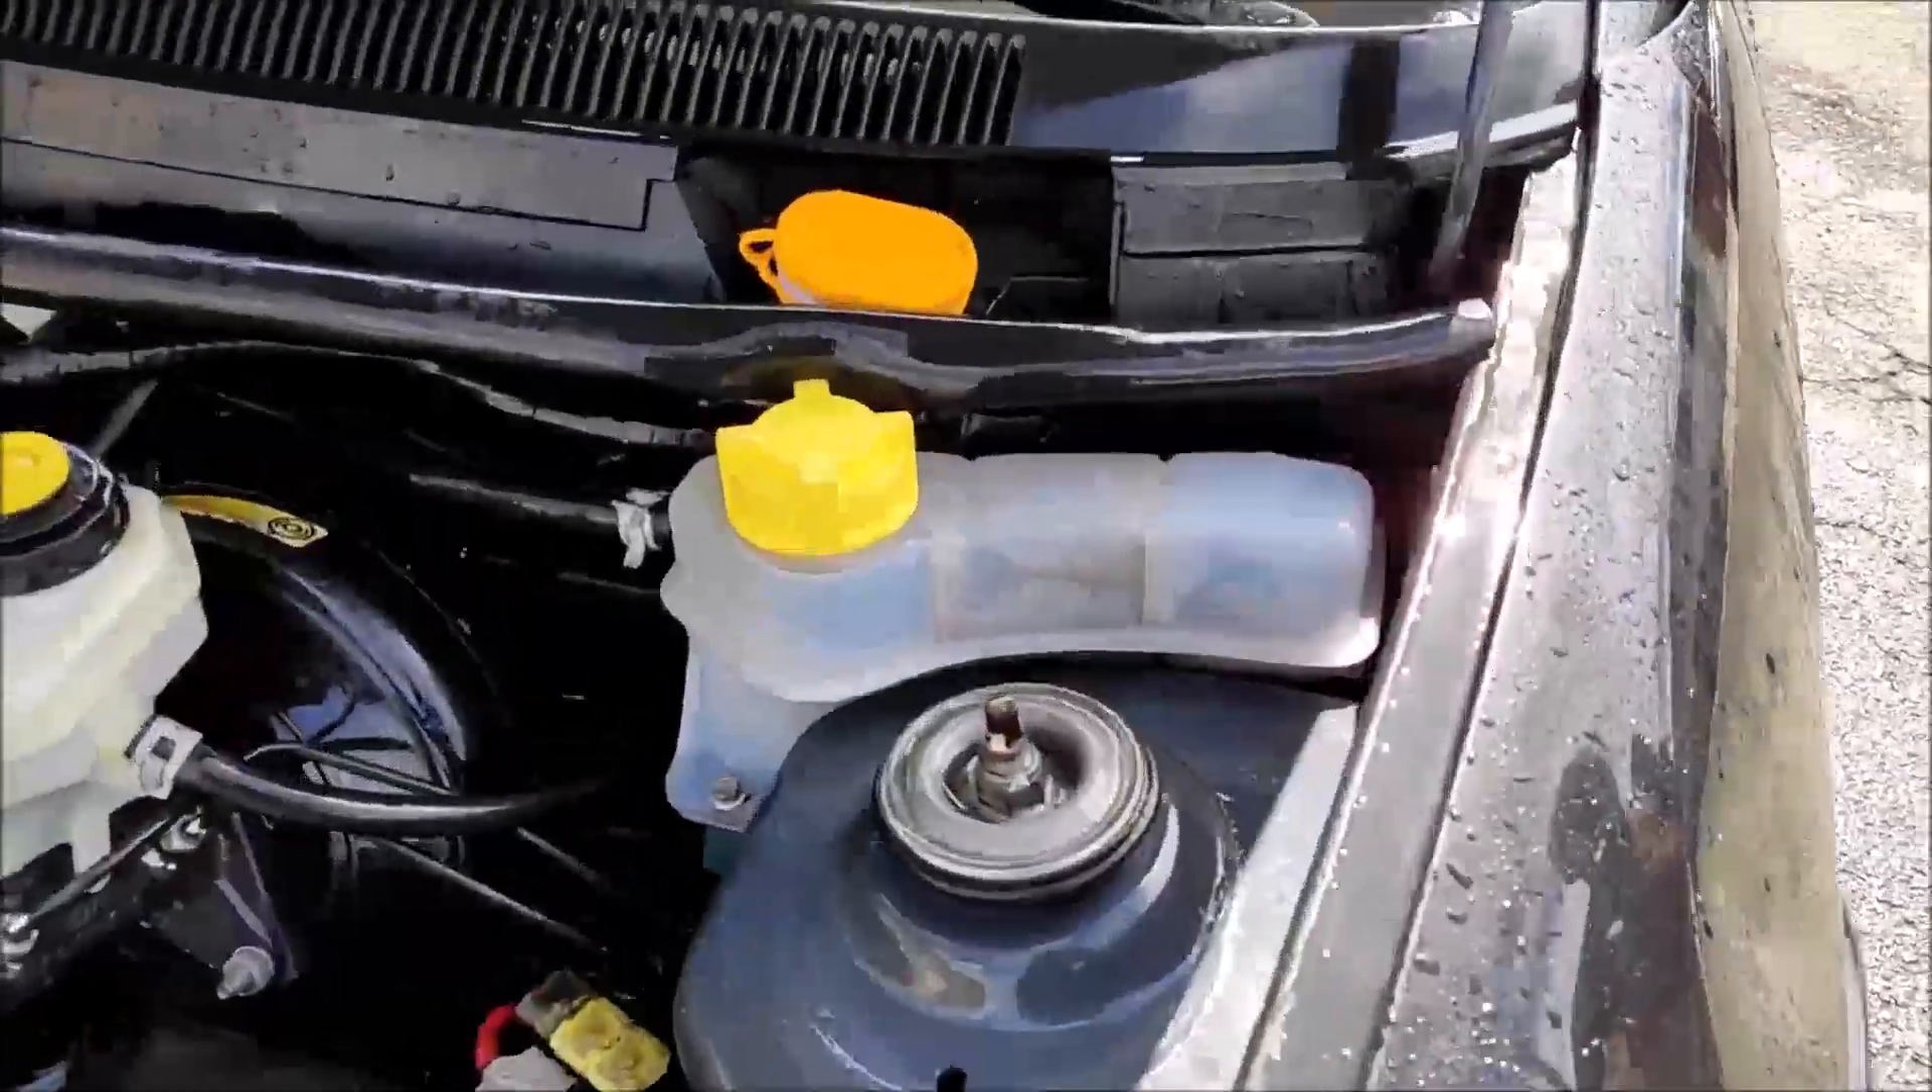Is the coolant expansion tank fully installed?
Yes.